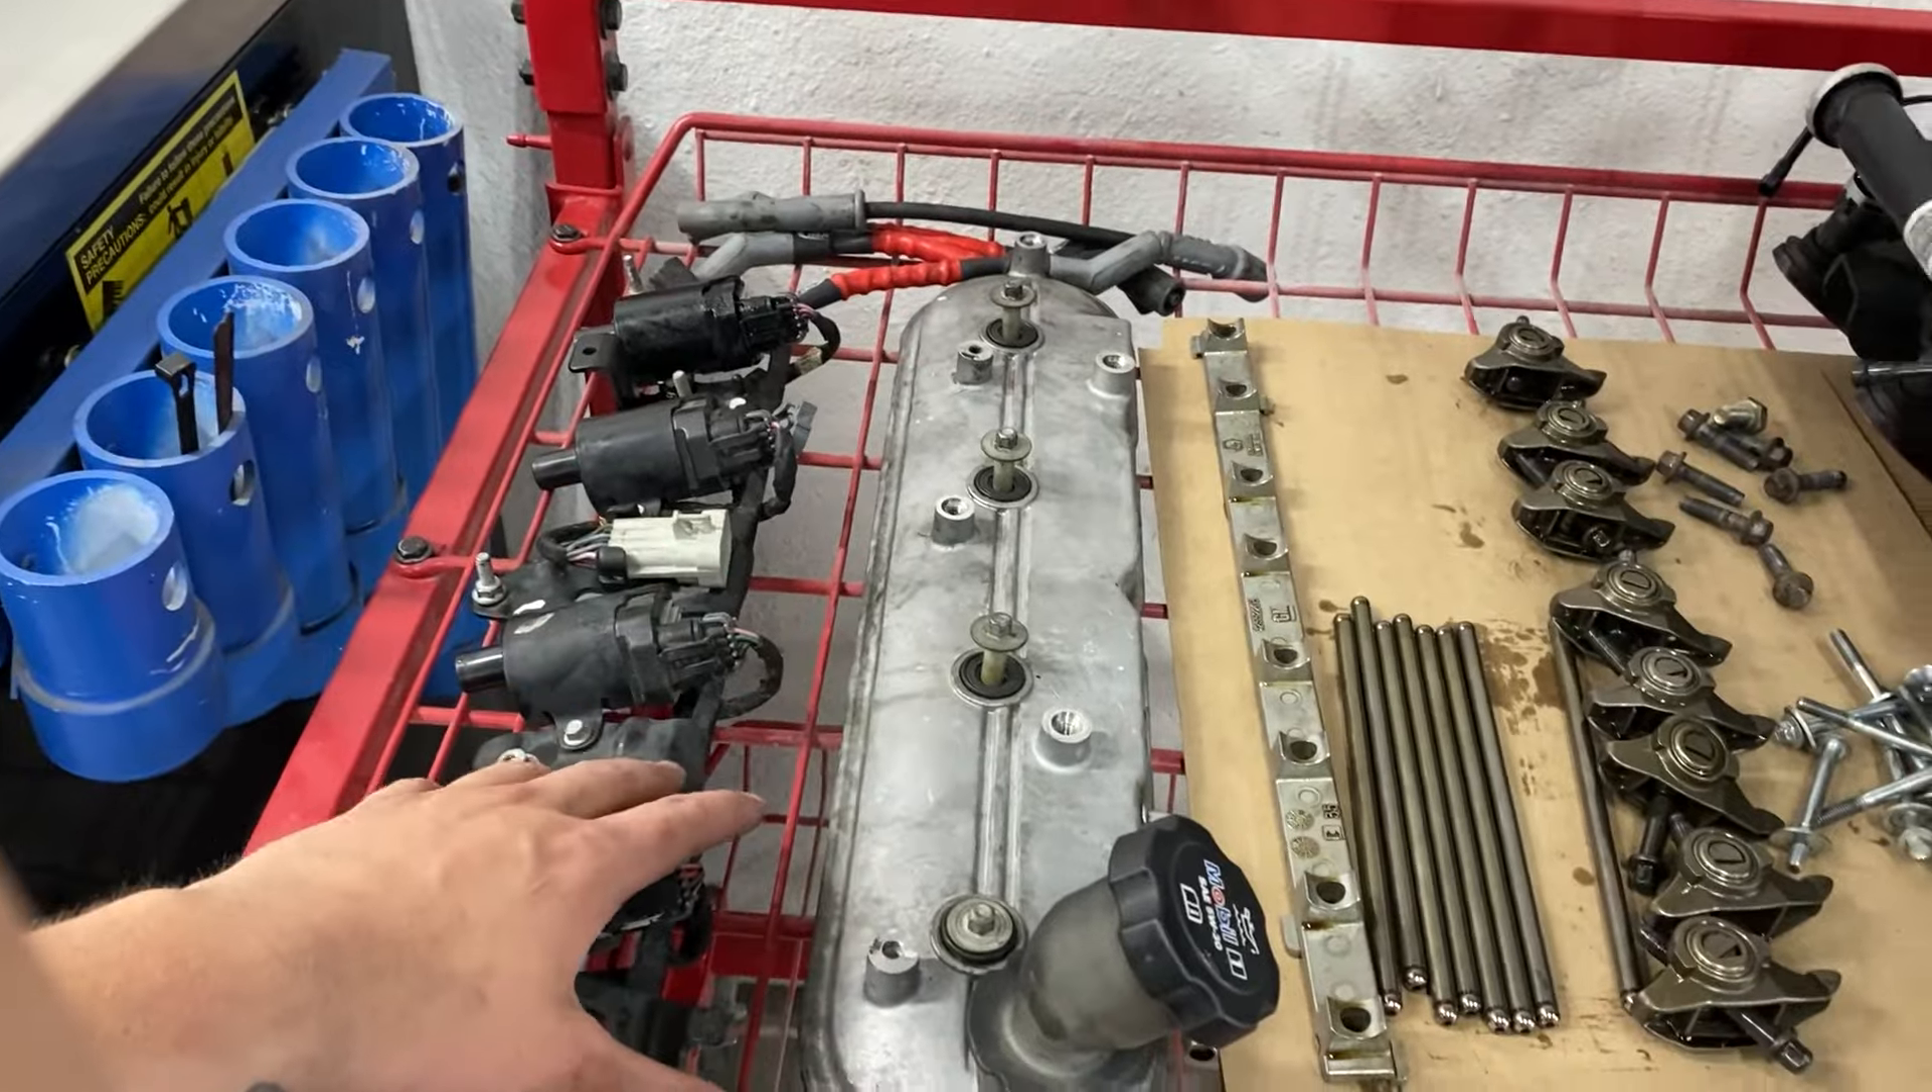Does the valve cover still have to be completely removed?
No.